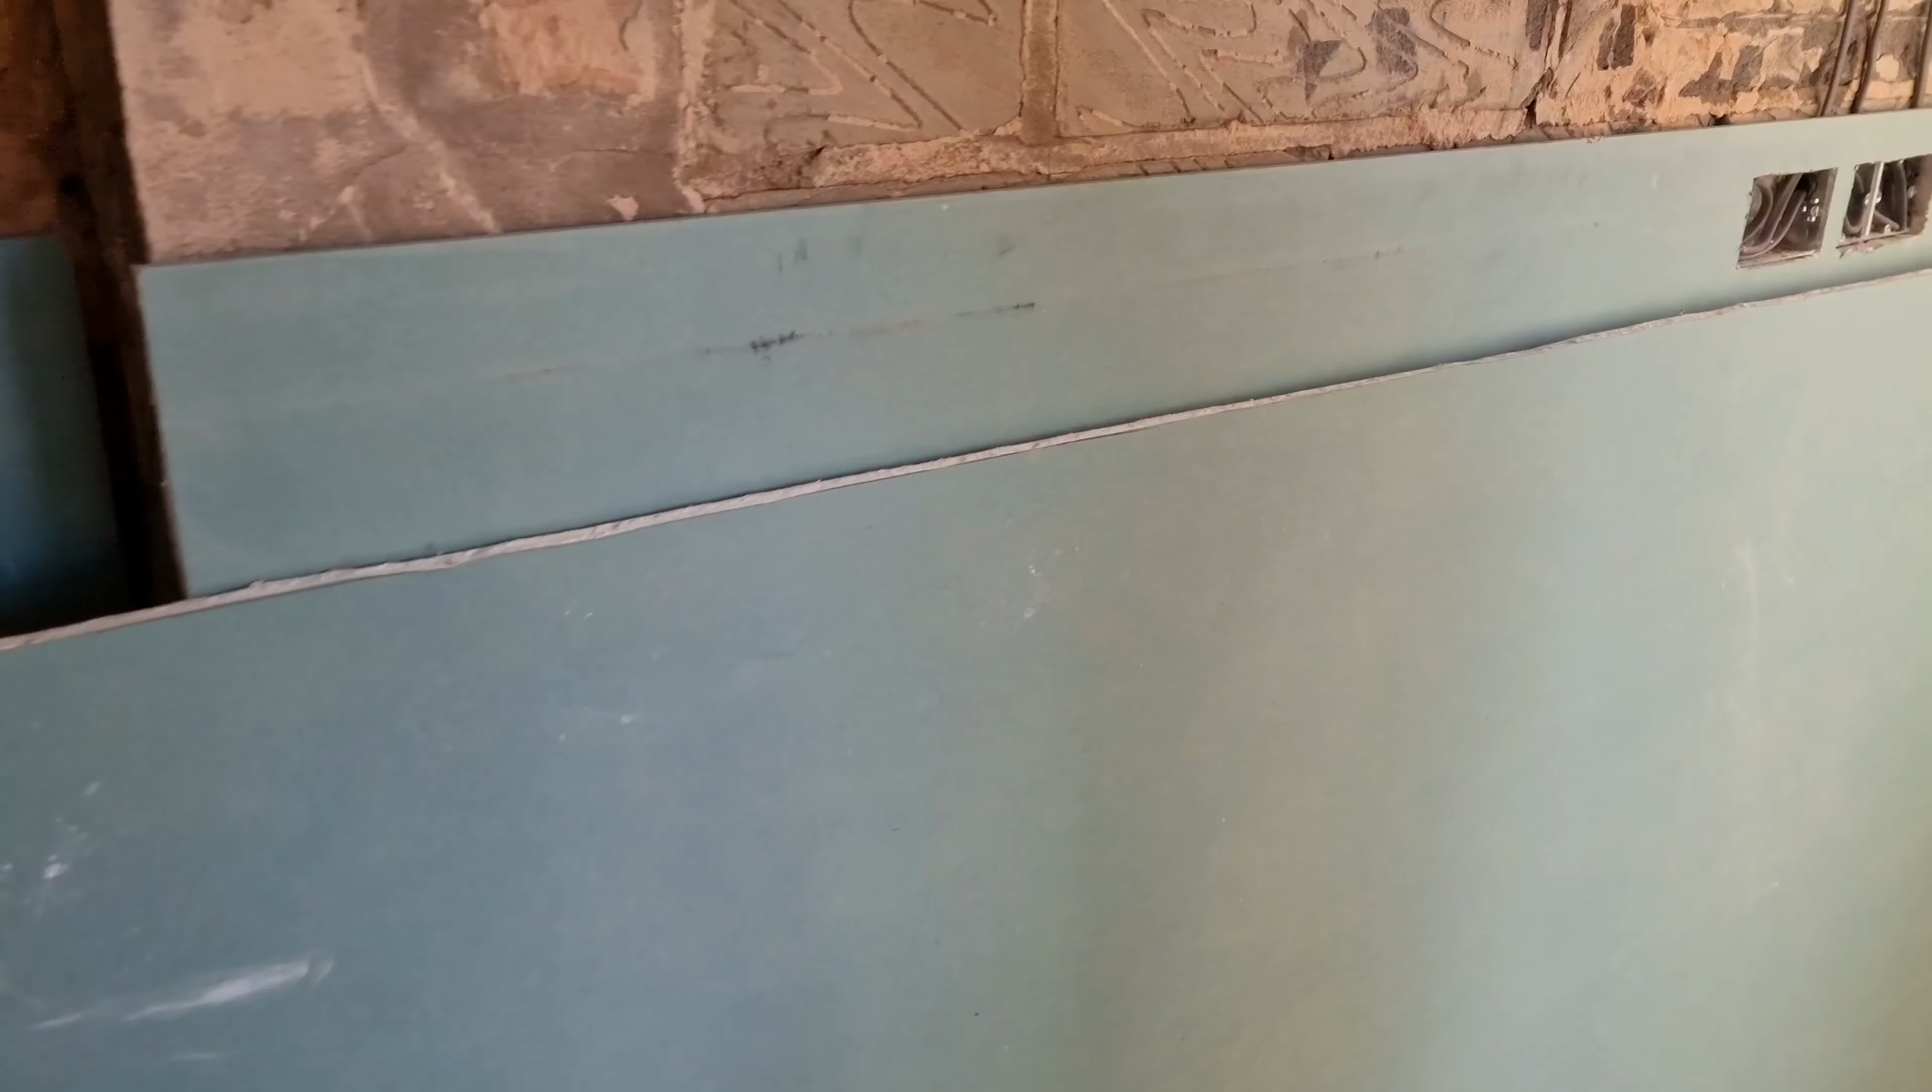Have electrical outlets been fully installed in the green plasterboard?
No.